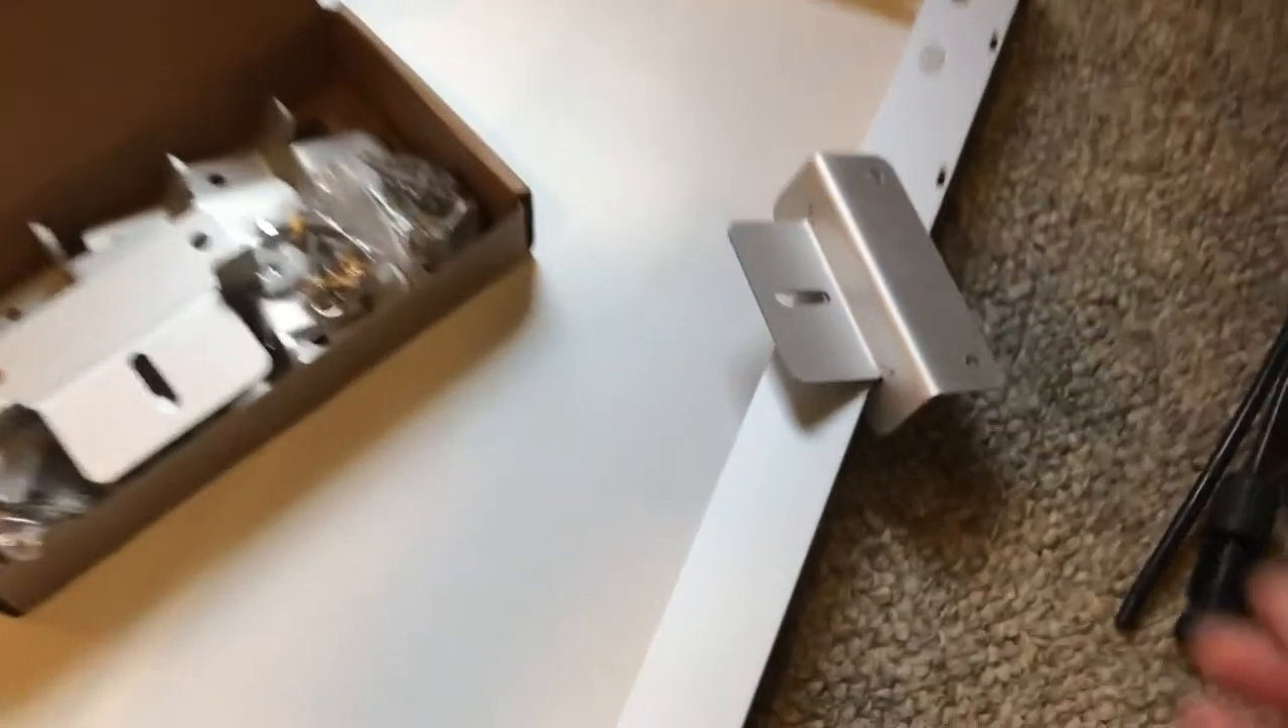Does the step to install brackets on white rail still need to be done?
Yes.